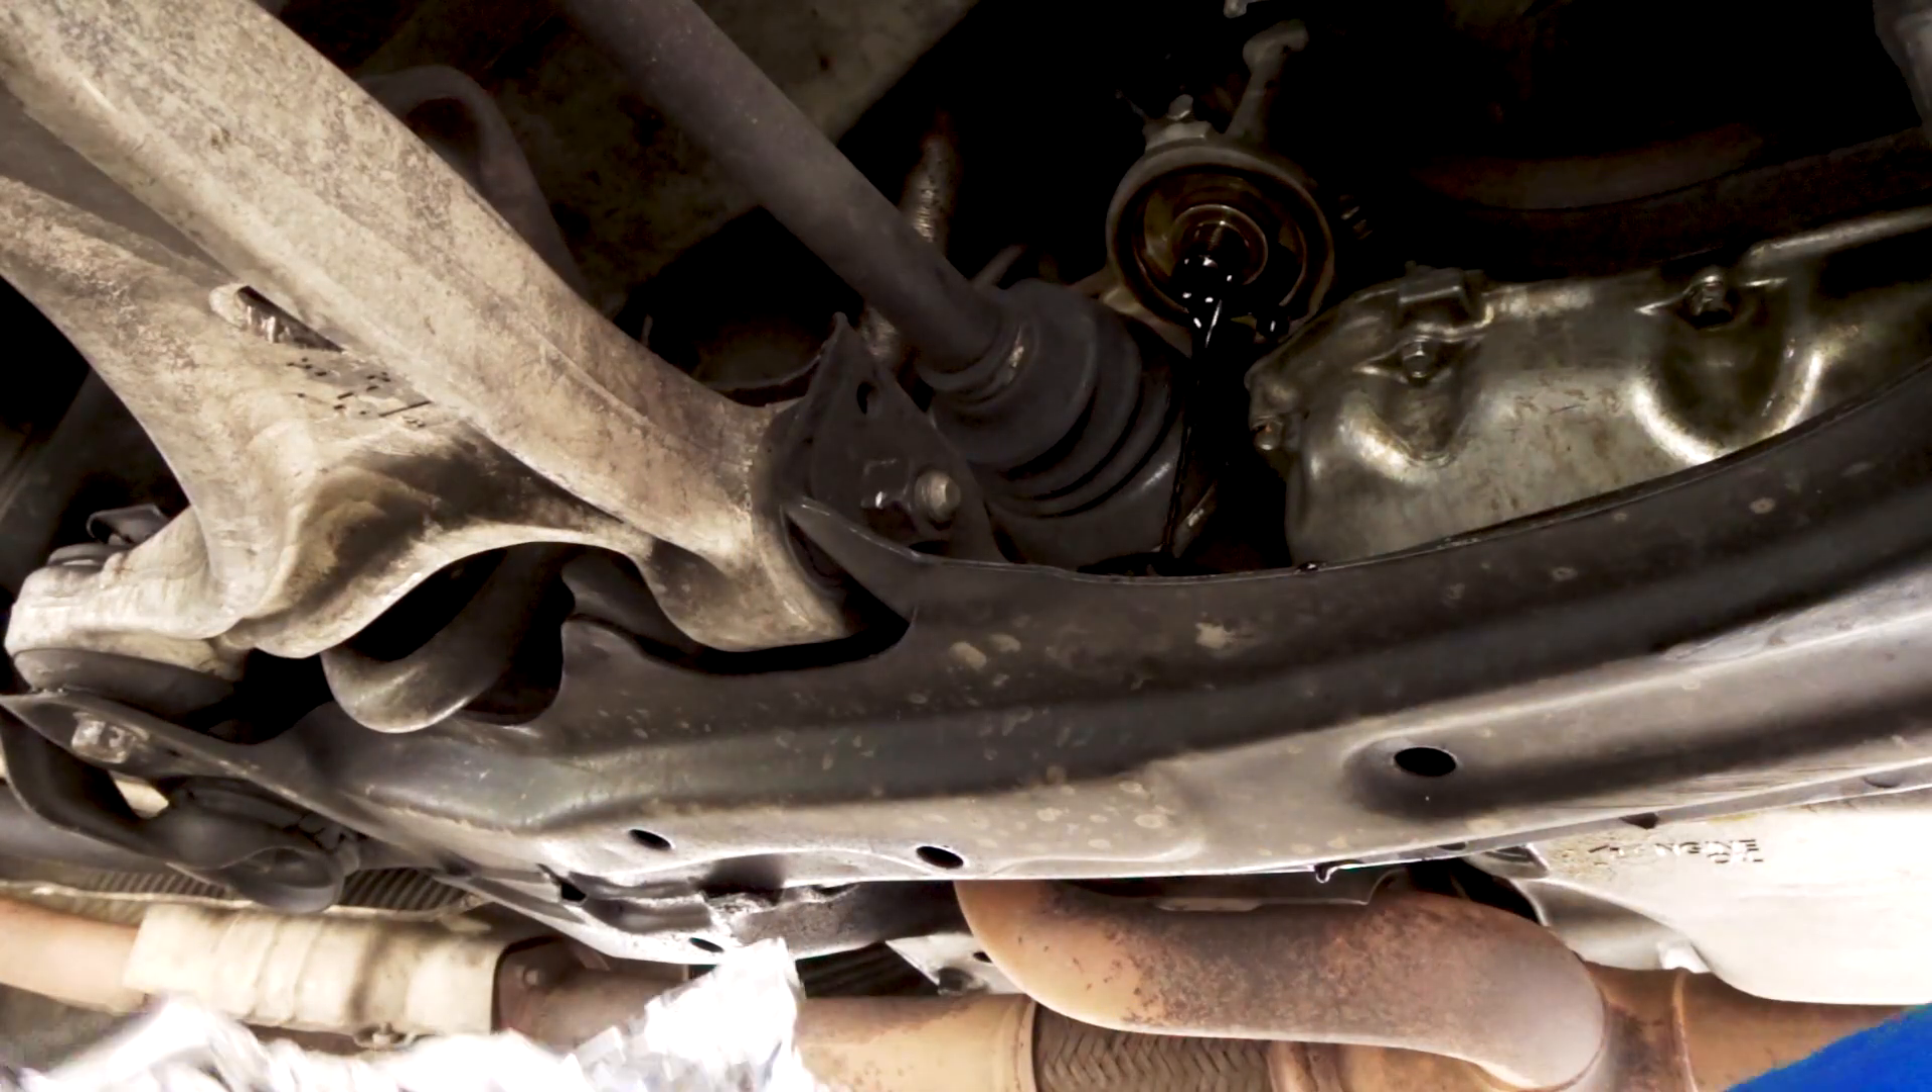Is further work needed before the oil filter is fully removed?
No.